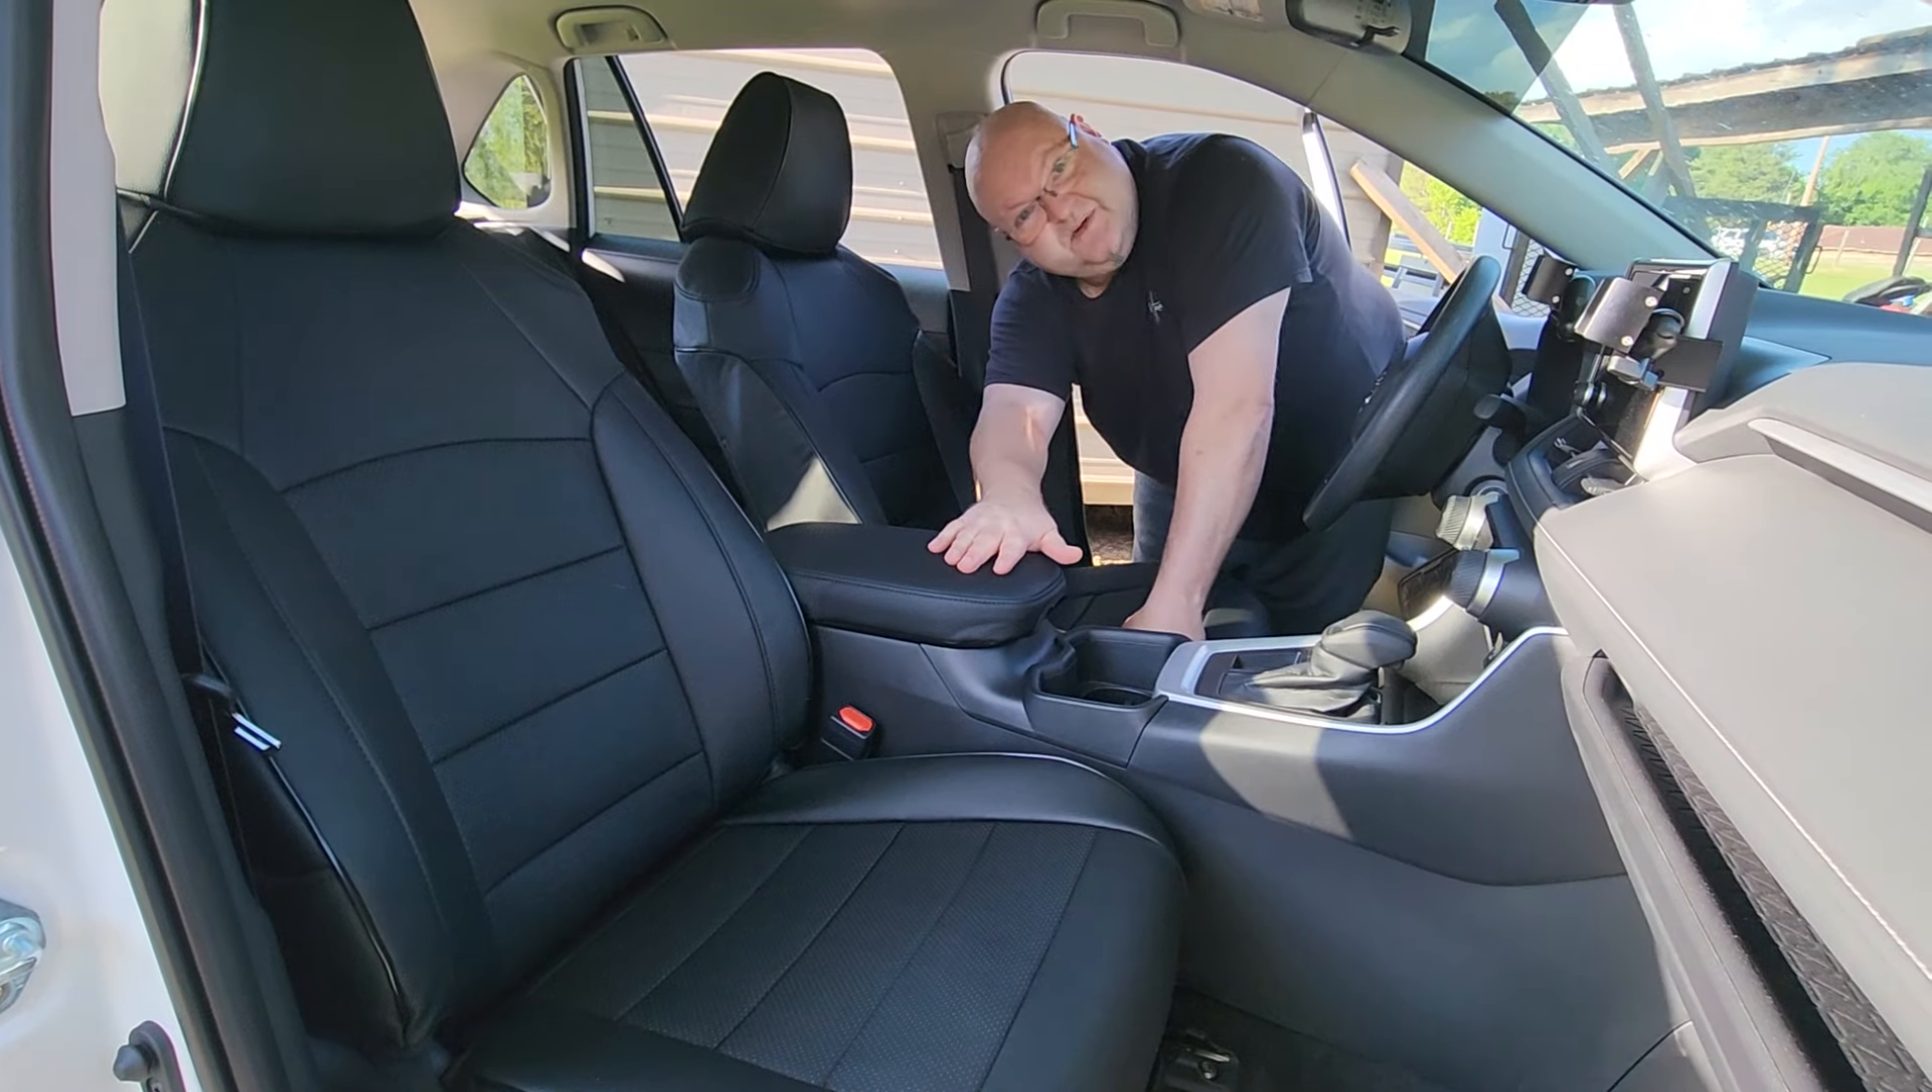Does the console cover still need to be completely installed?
No.